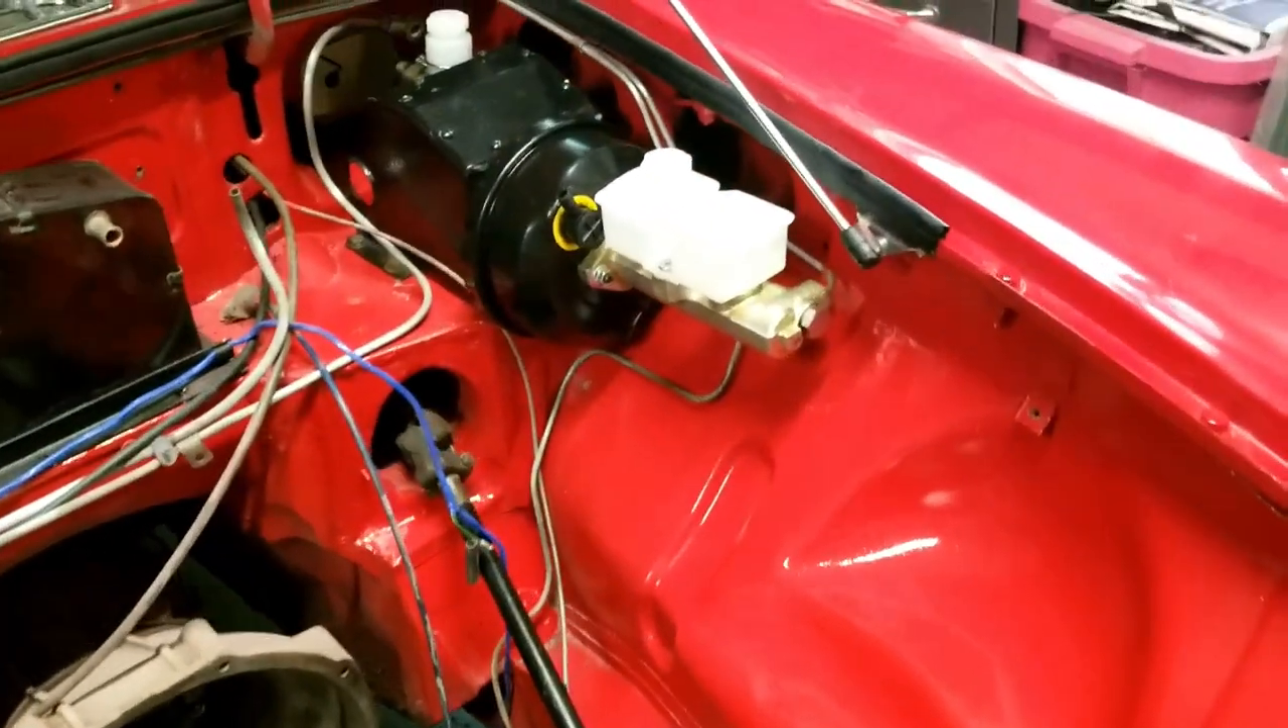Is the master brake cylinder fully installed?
Yes.